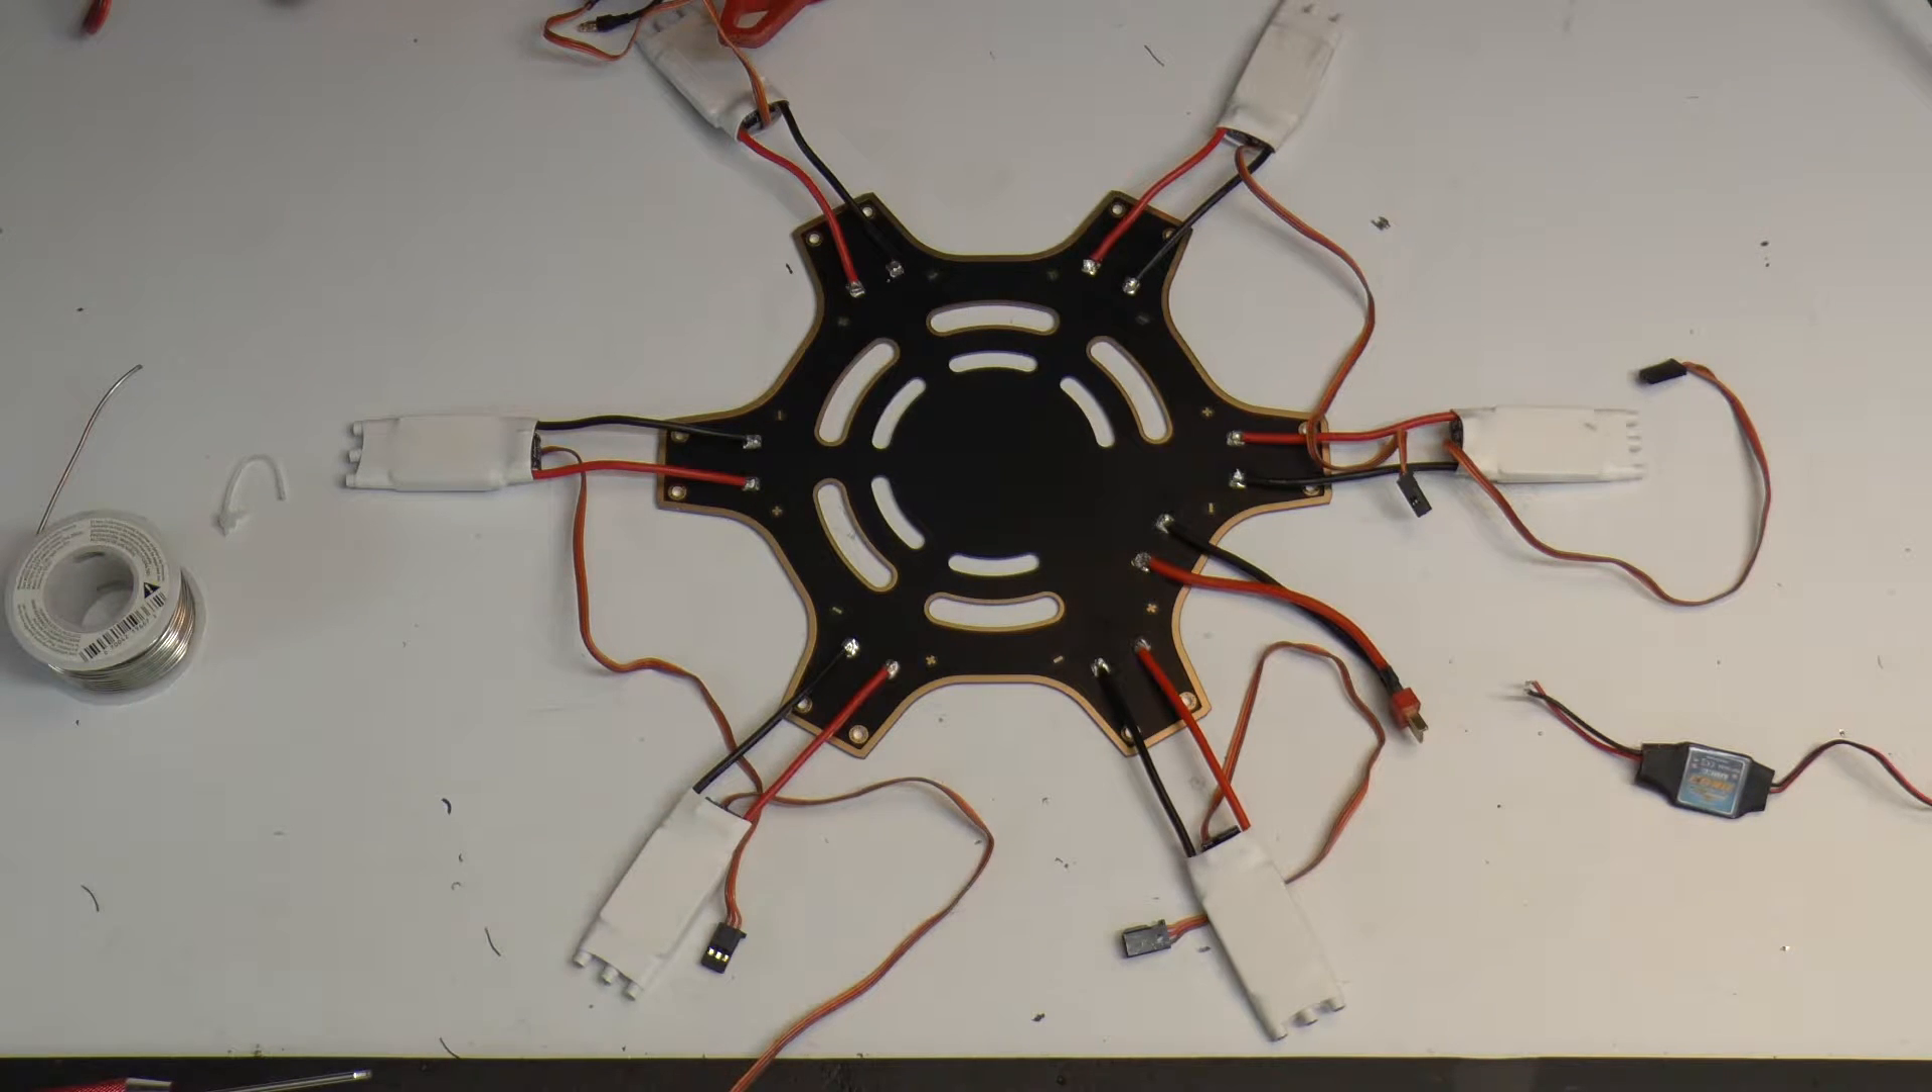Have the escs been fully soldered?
Yes.